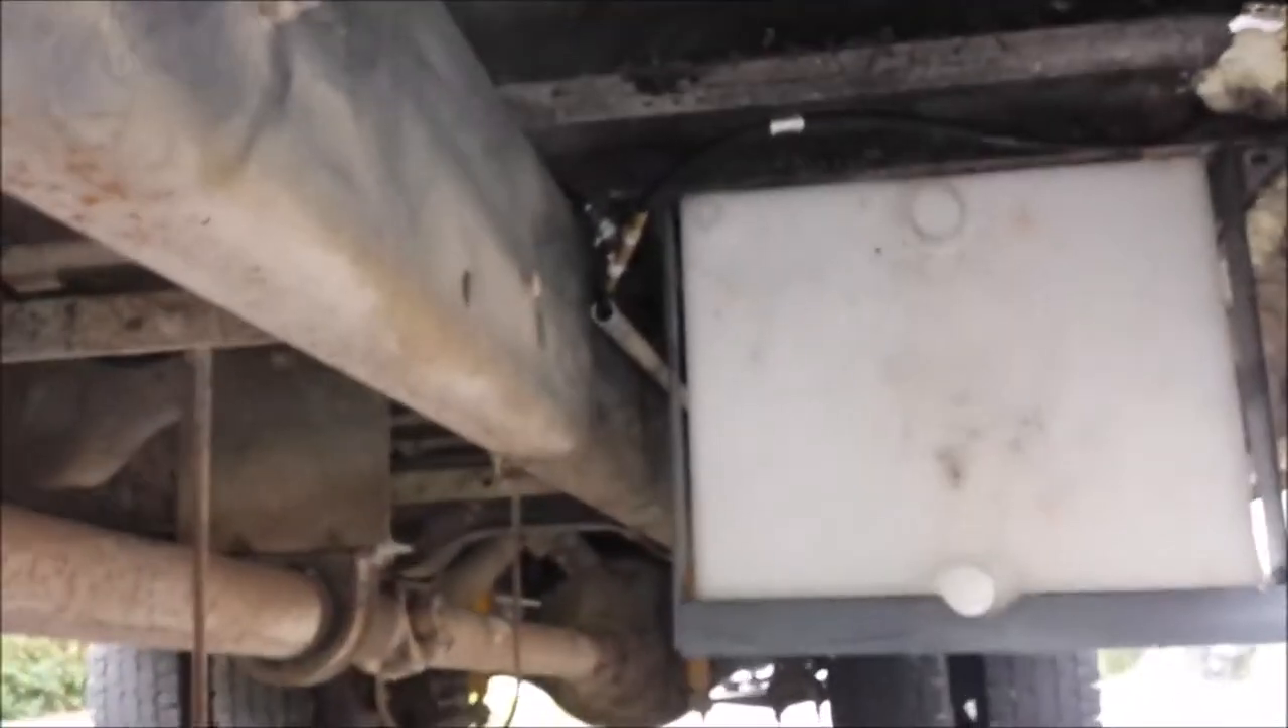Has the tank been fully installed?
Yes.